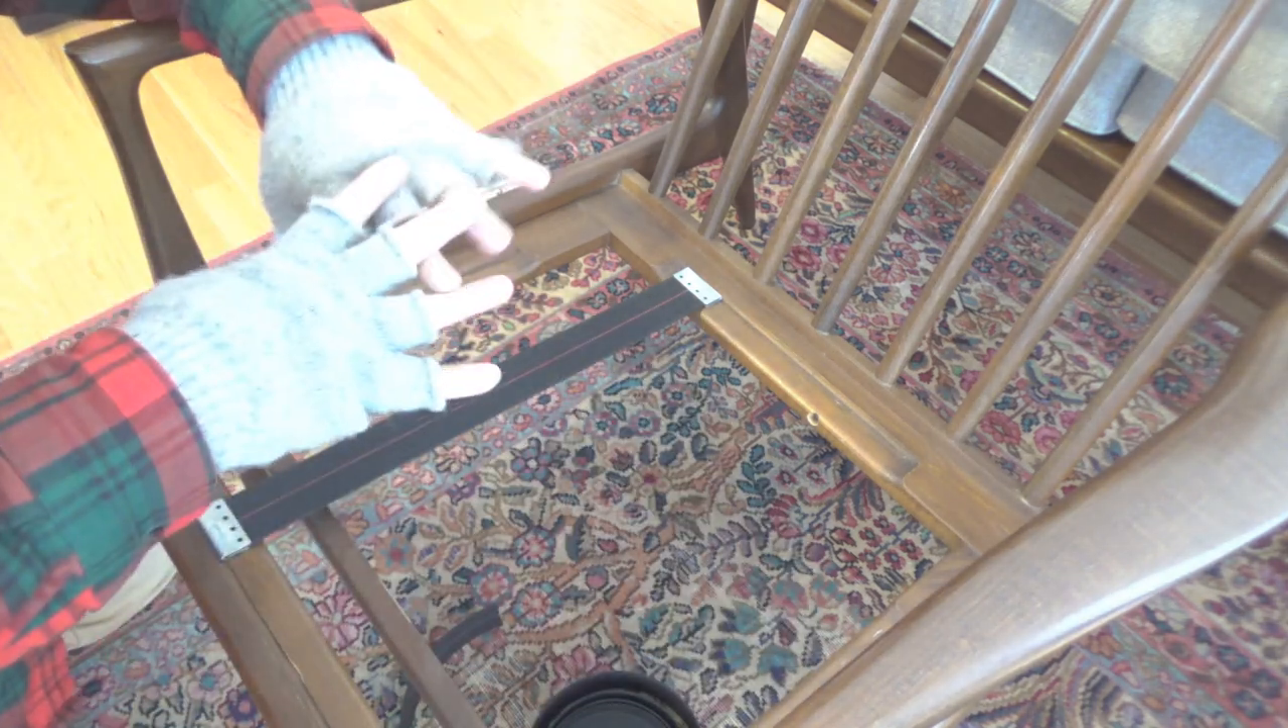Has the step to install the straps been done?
No.